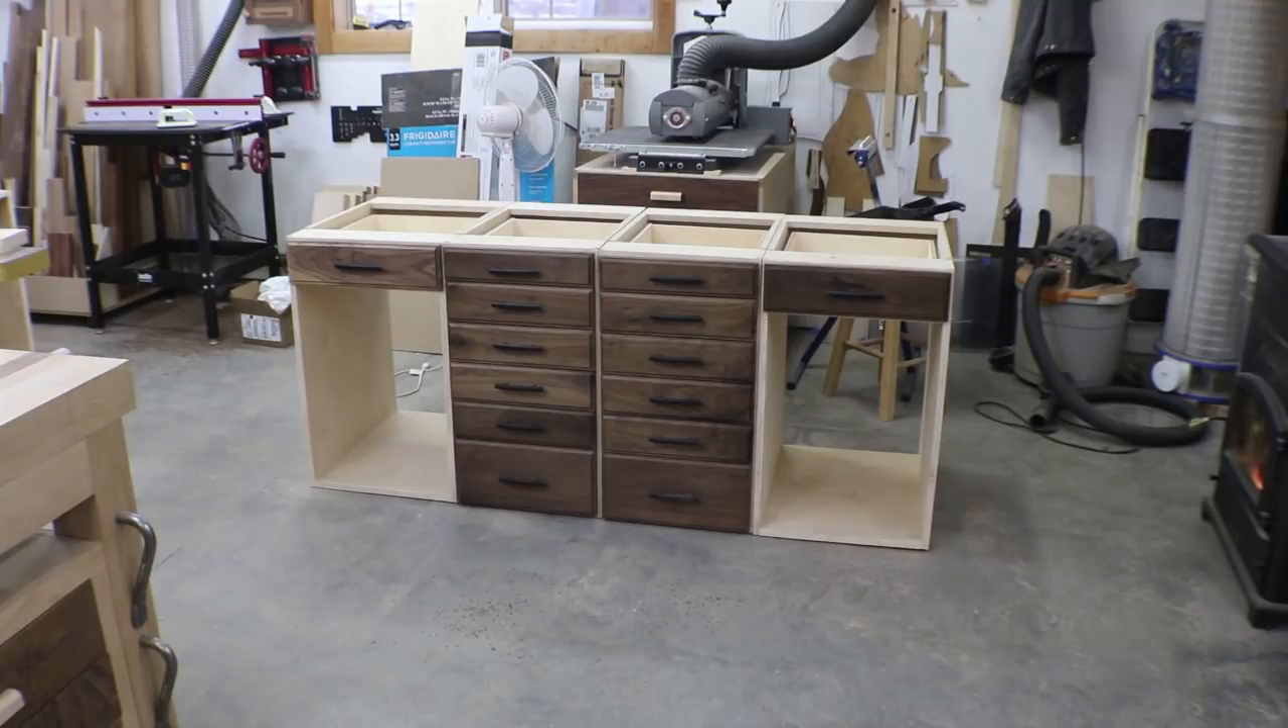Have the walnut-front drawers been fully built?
Yes.